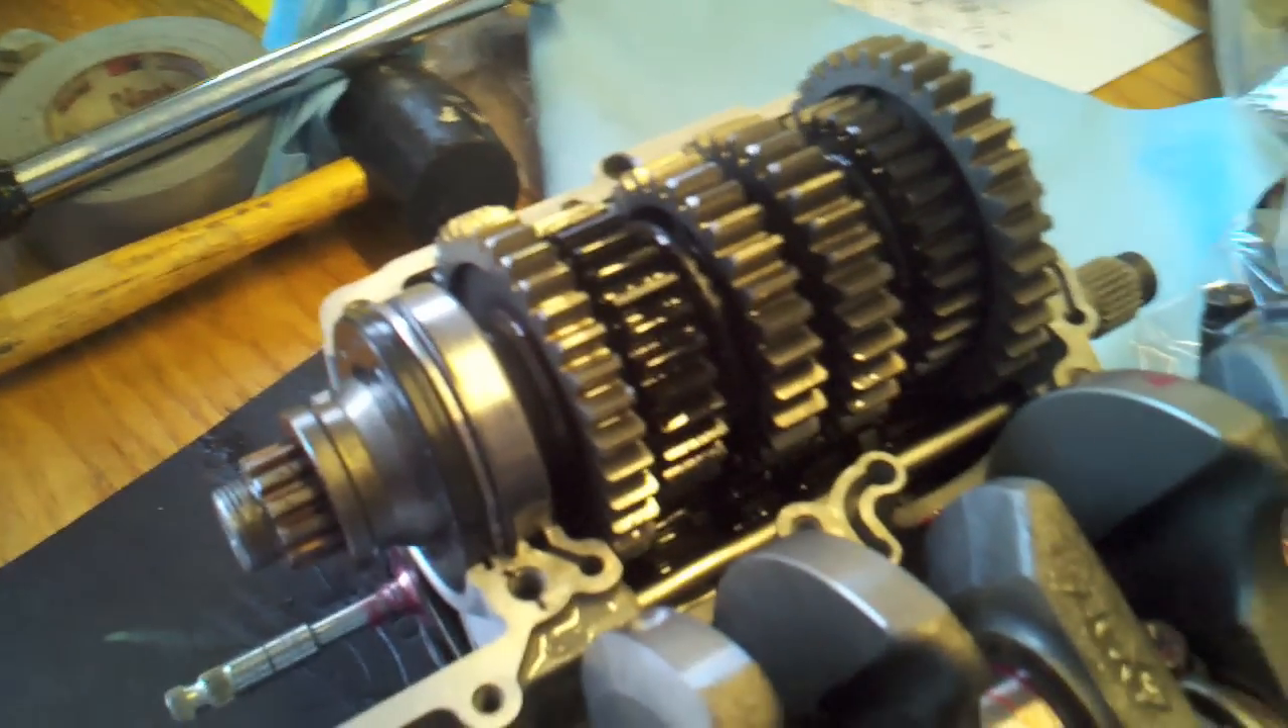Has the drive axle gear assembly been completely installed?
Yes.